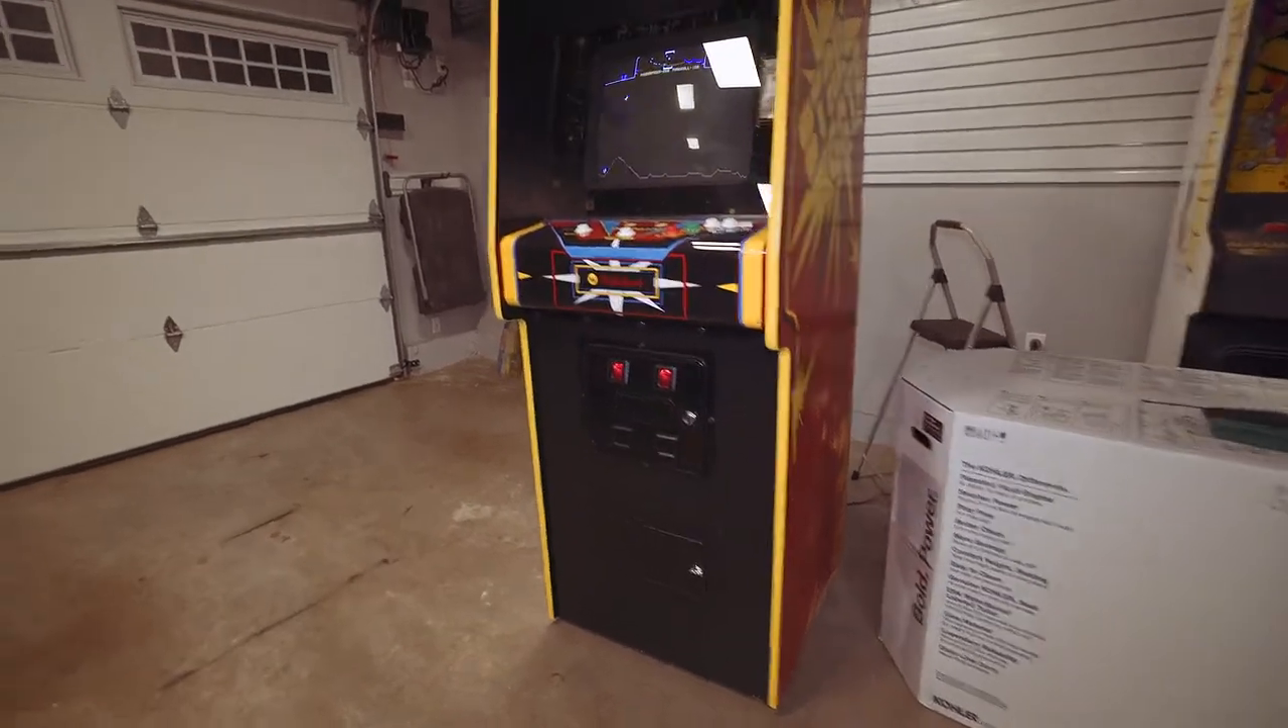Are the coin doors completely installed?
Yes.